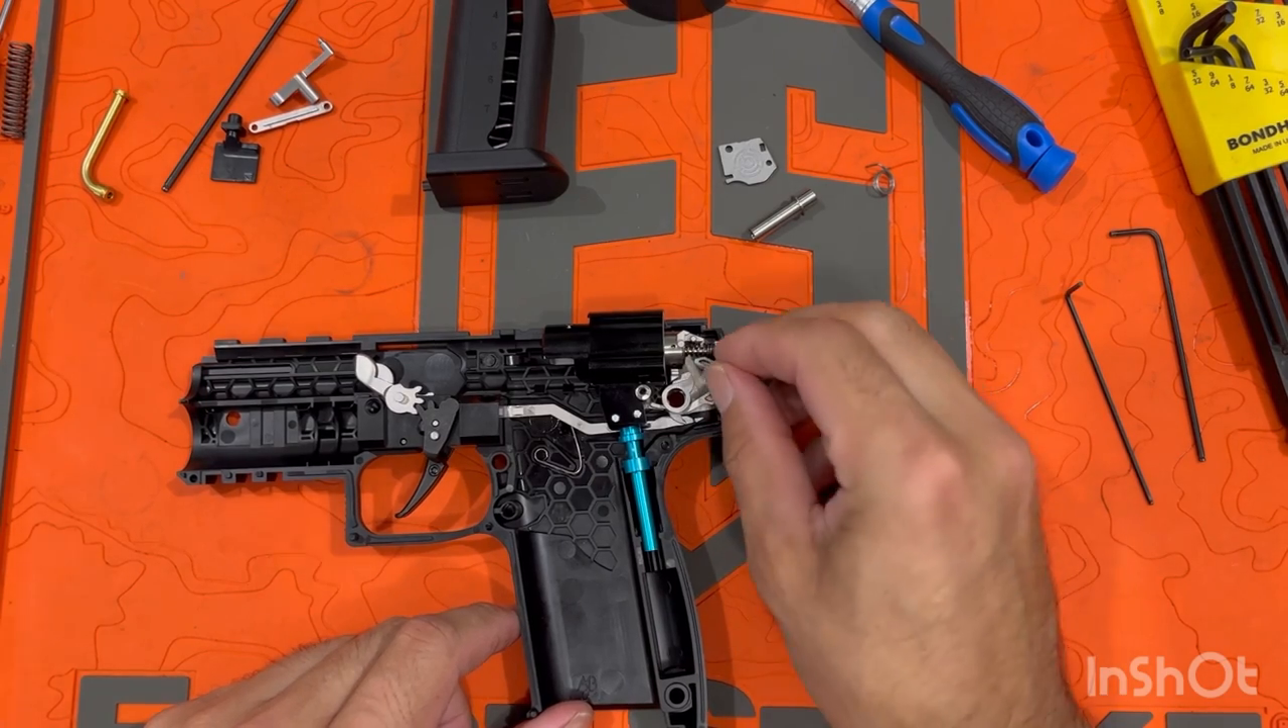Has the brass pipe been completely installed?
No.